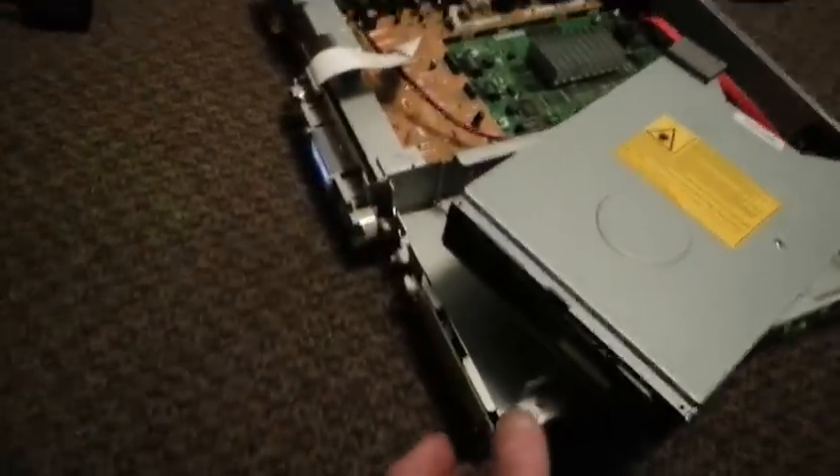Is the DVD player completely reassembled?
No.